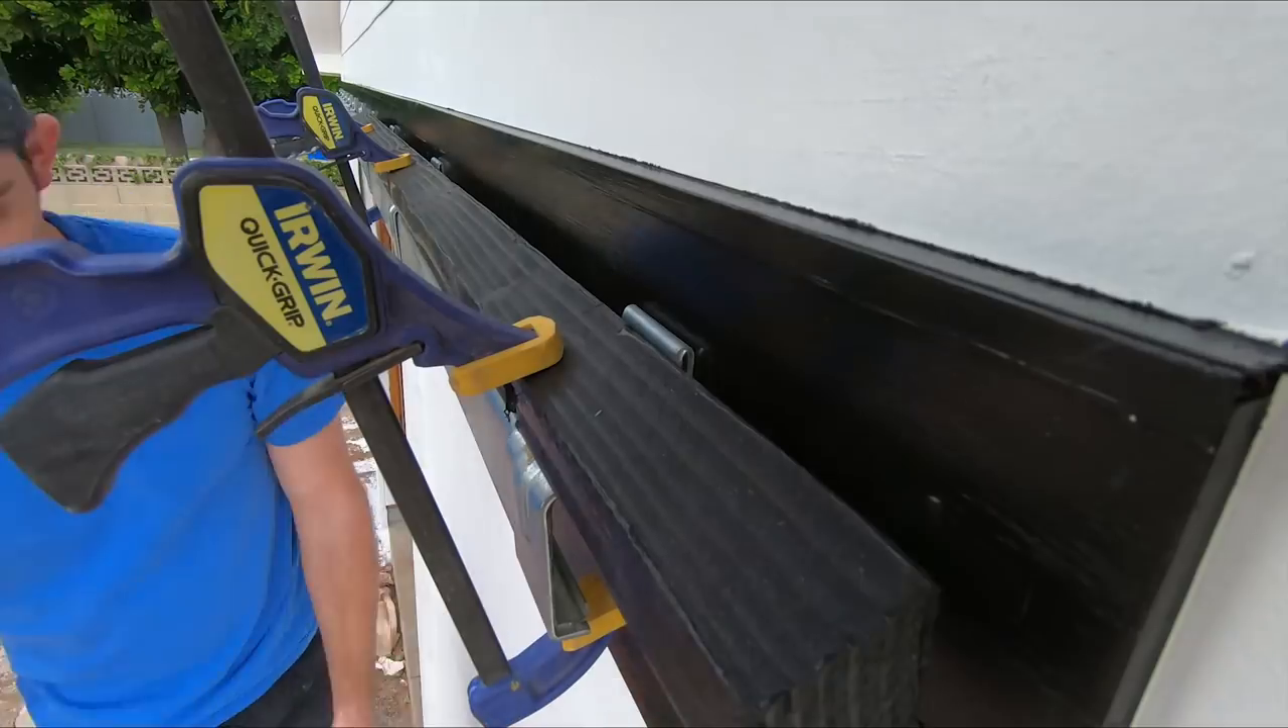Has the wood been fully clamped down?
Yes.